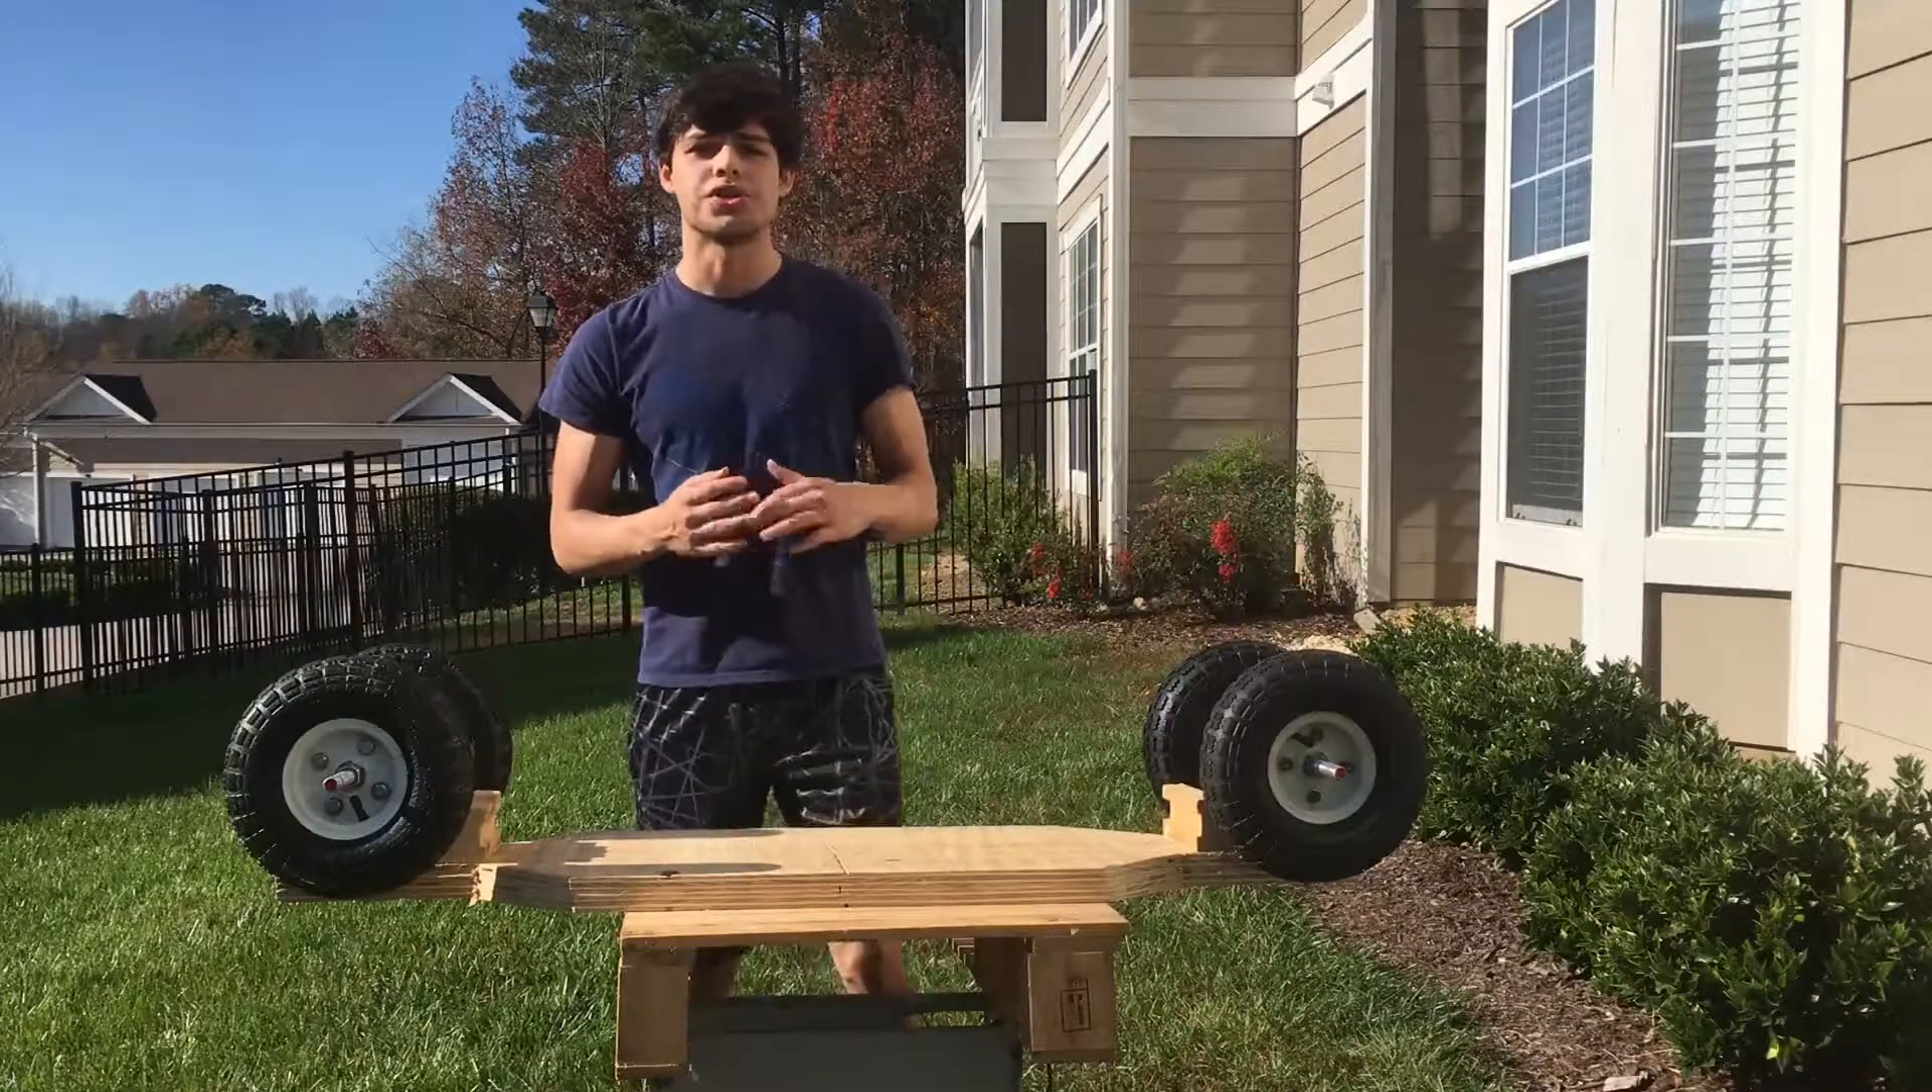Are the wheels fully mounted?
Yes.